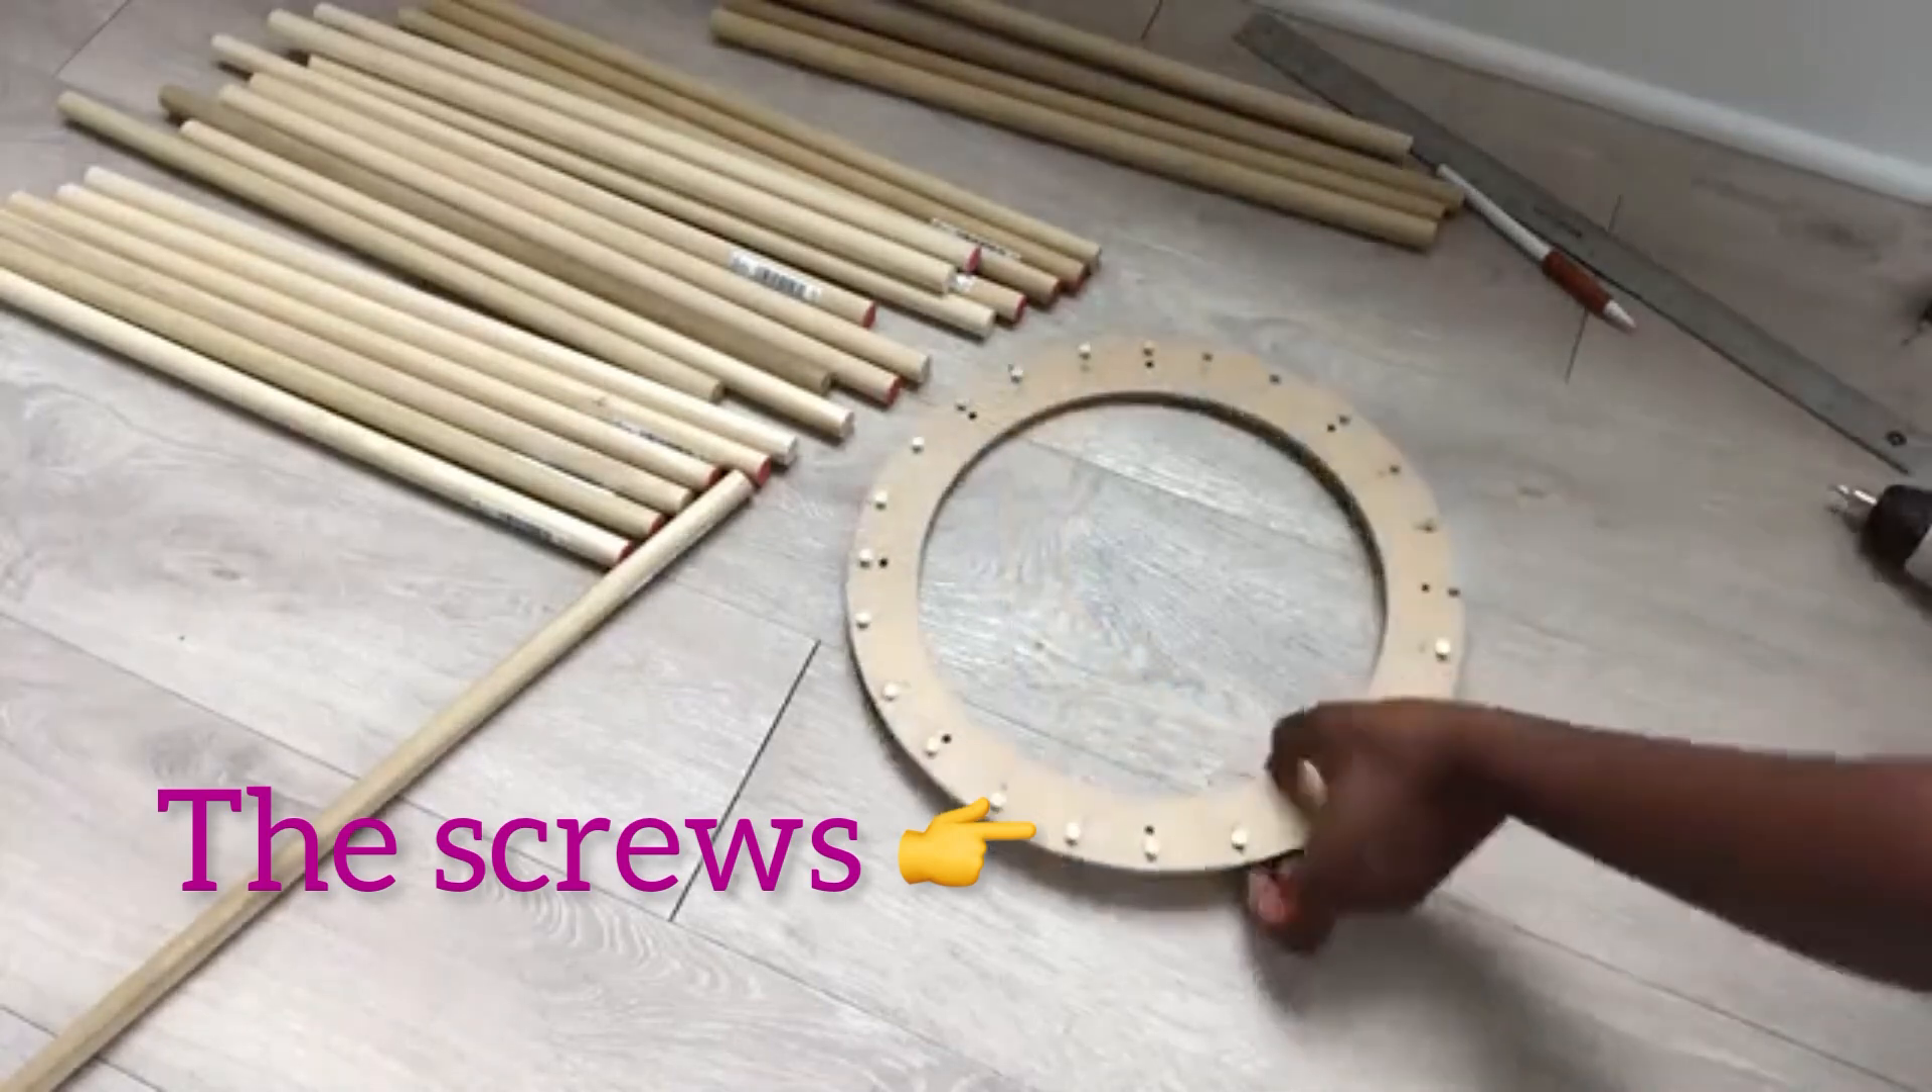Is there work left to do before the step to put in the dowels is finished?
Yes.